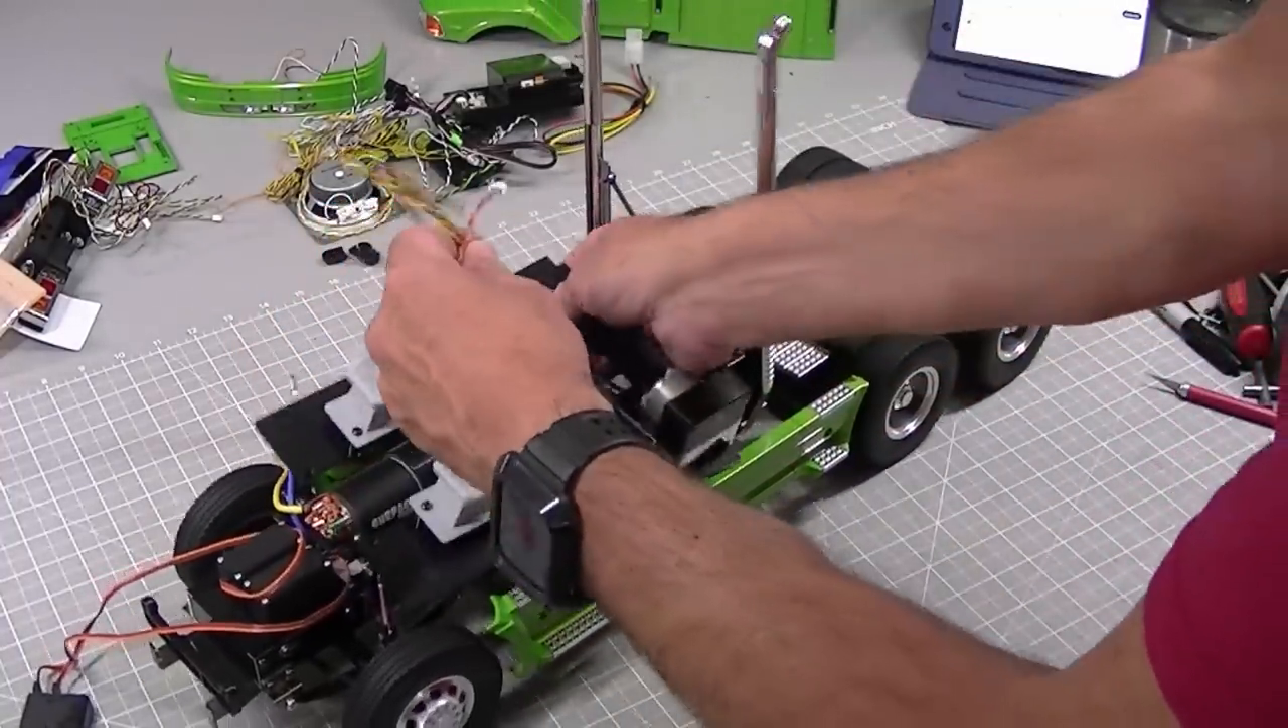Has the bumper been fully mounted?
No.